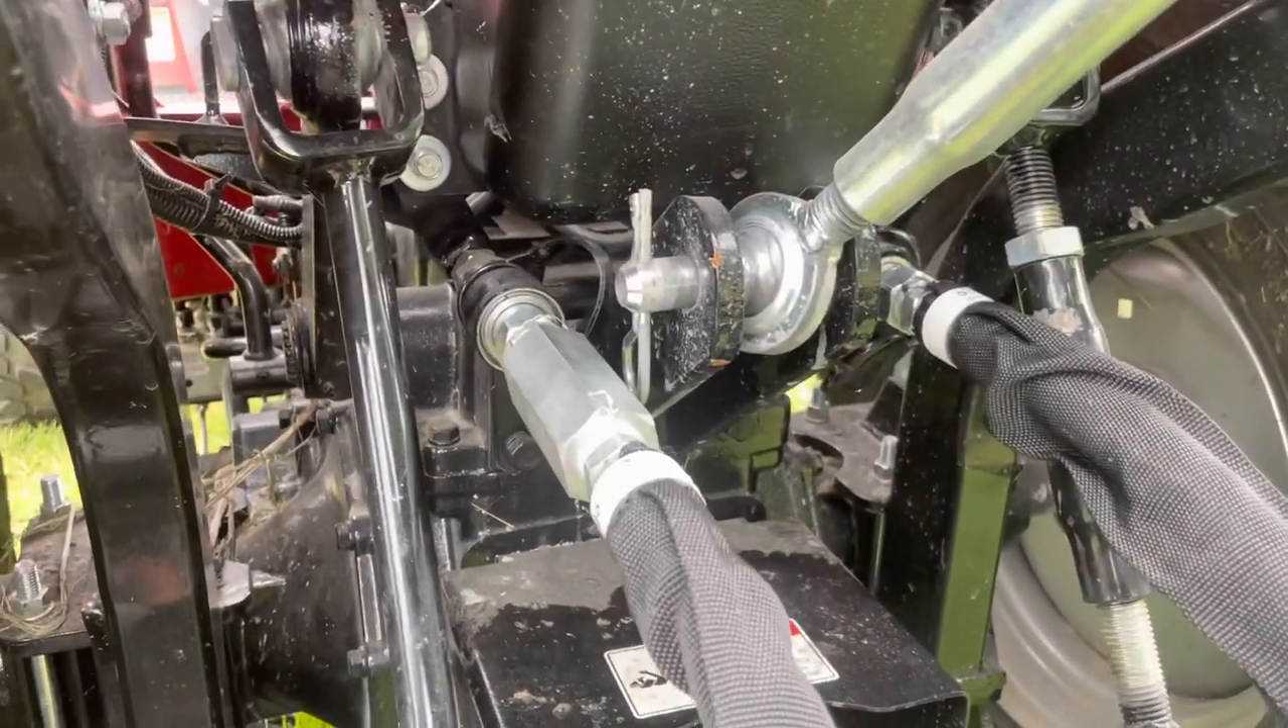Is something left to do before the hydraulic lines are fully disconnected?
Yes.